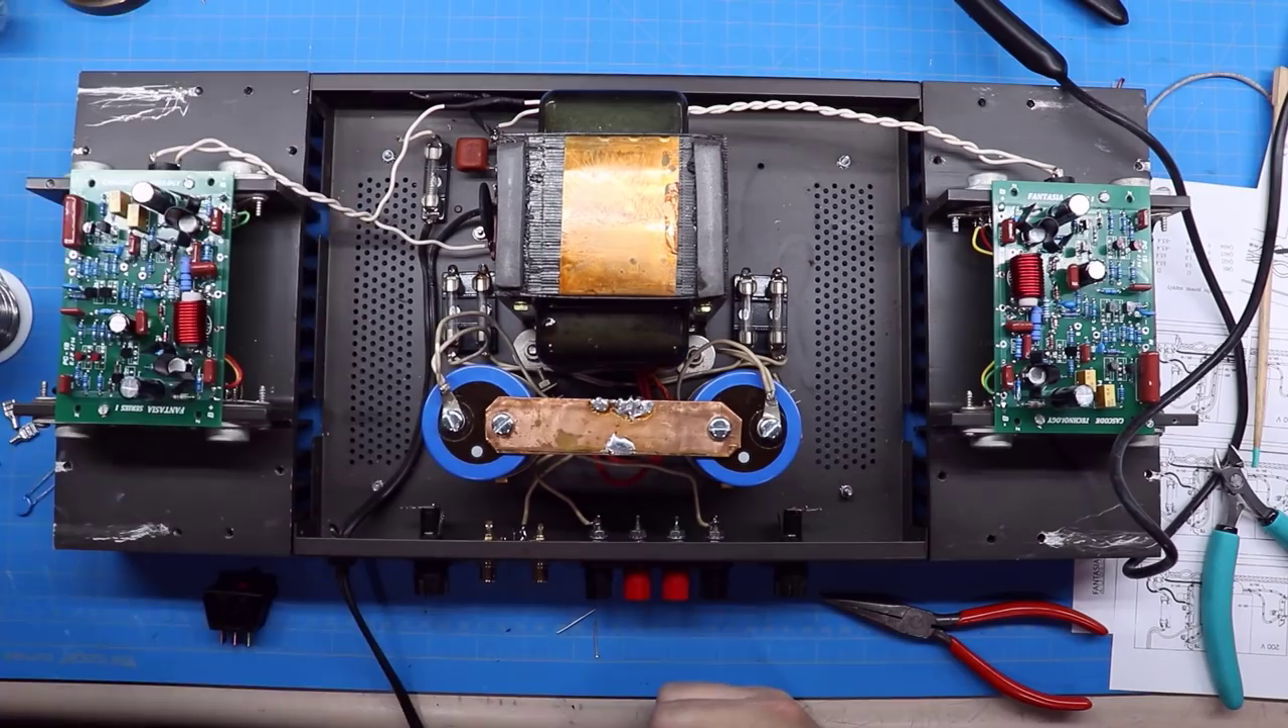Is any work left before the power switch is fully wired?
Yes.